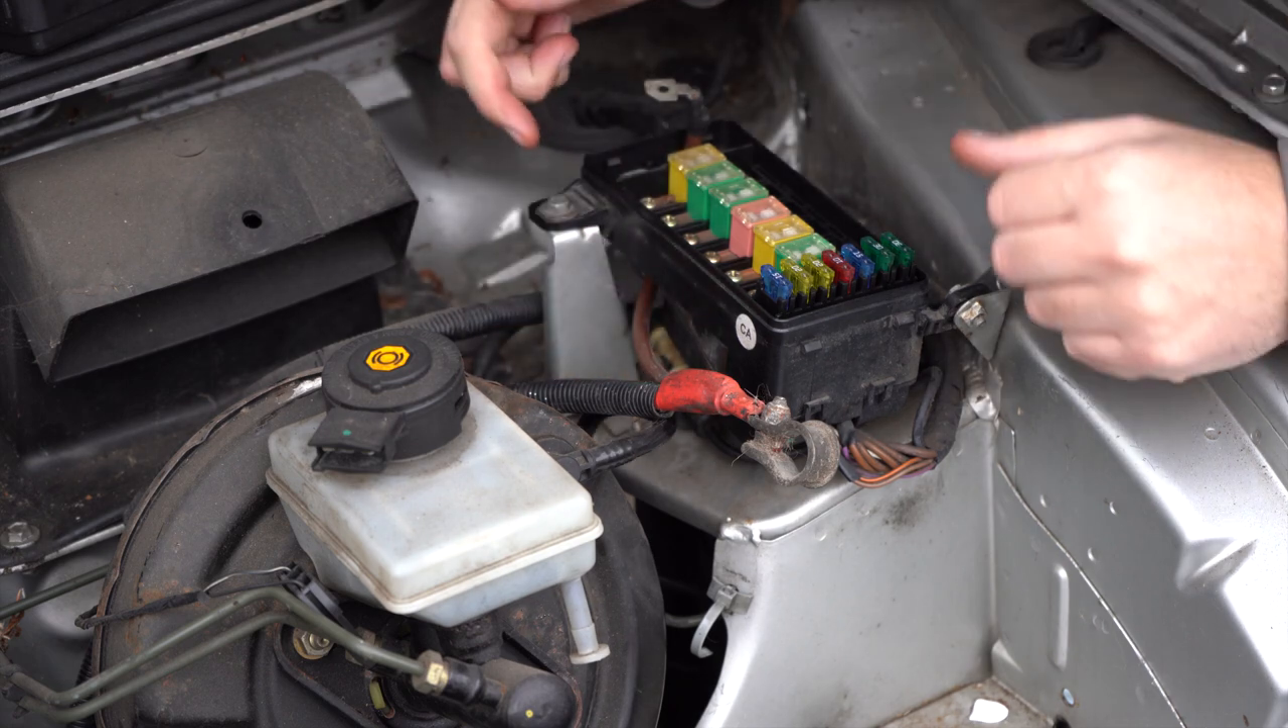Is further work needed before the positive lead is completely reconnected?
Yes.